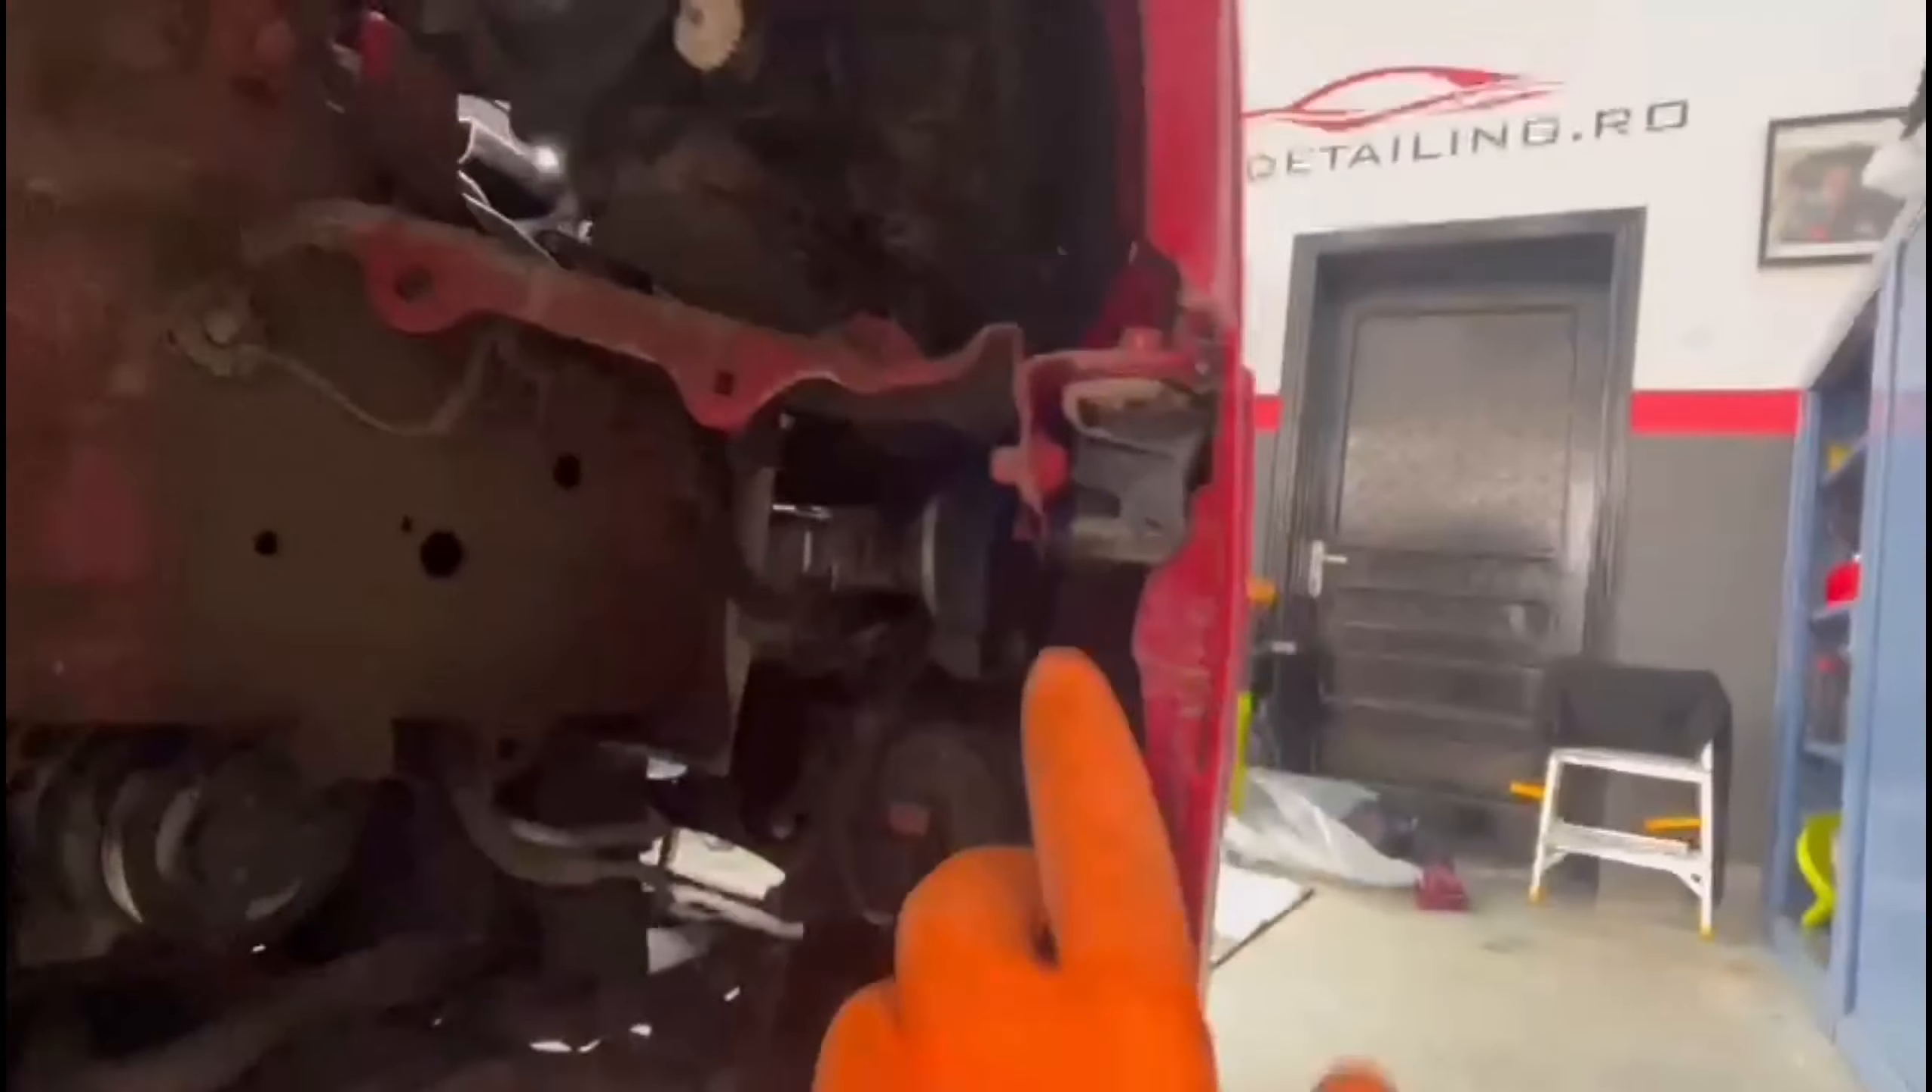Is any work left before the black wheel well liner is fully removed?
No.